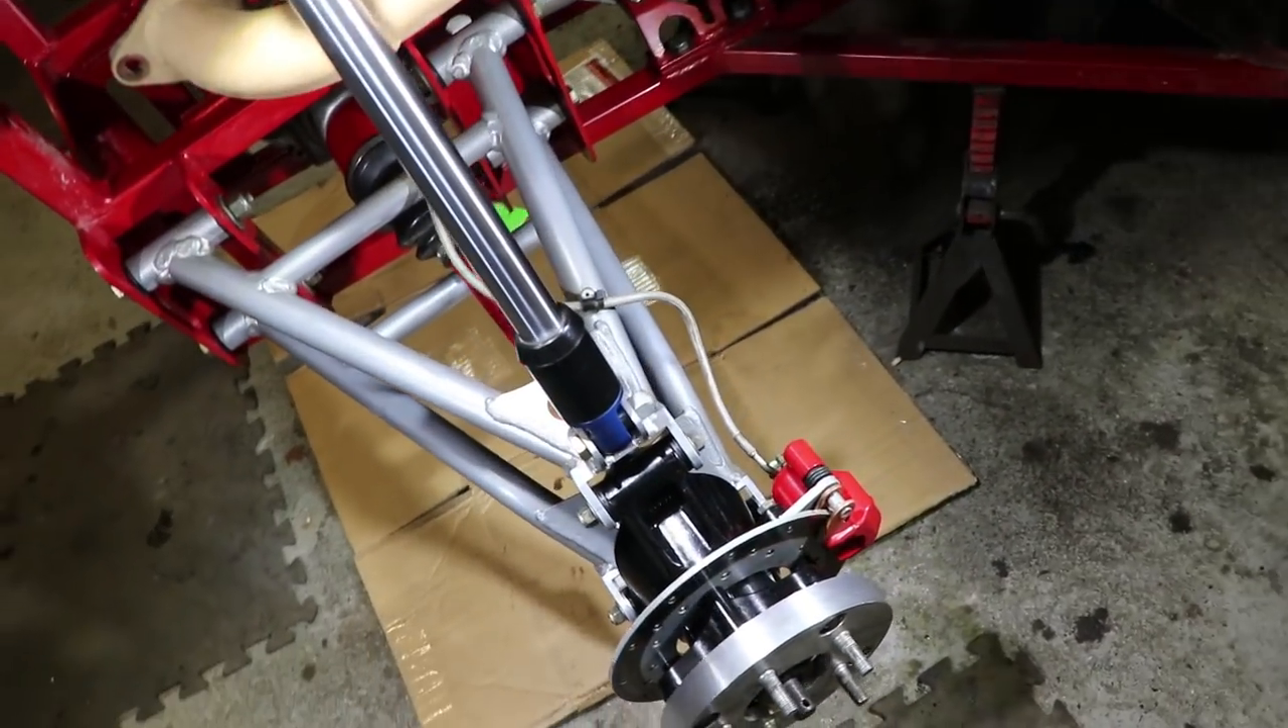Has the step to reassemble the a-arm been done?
Yes.